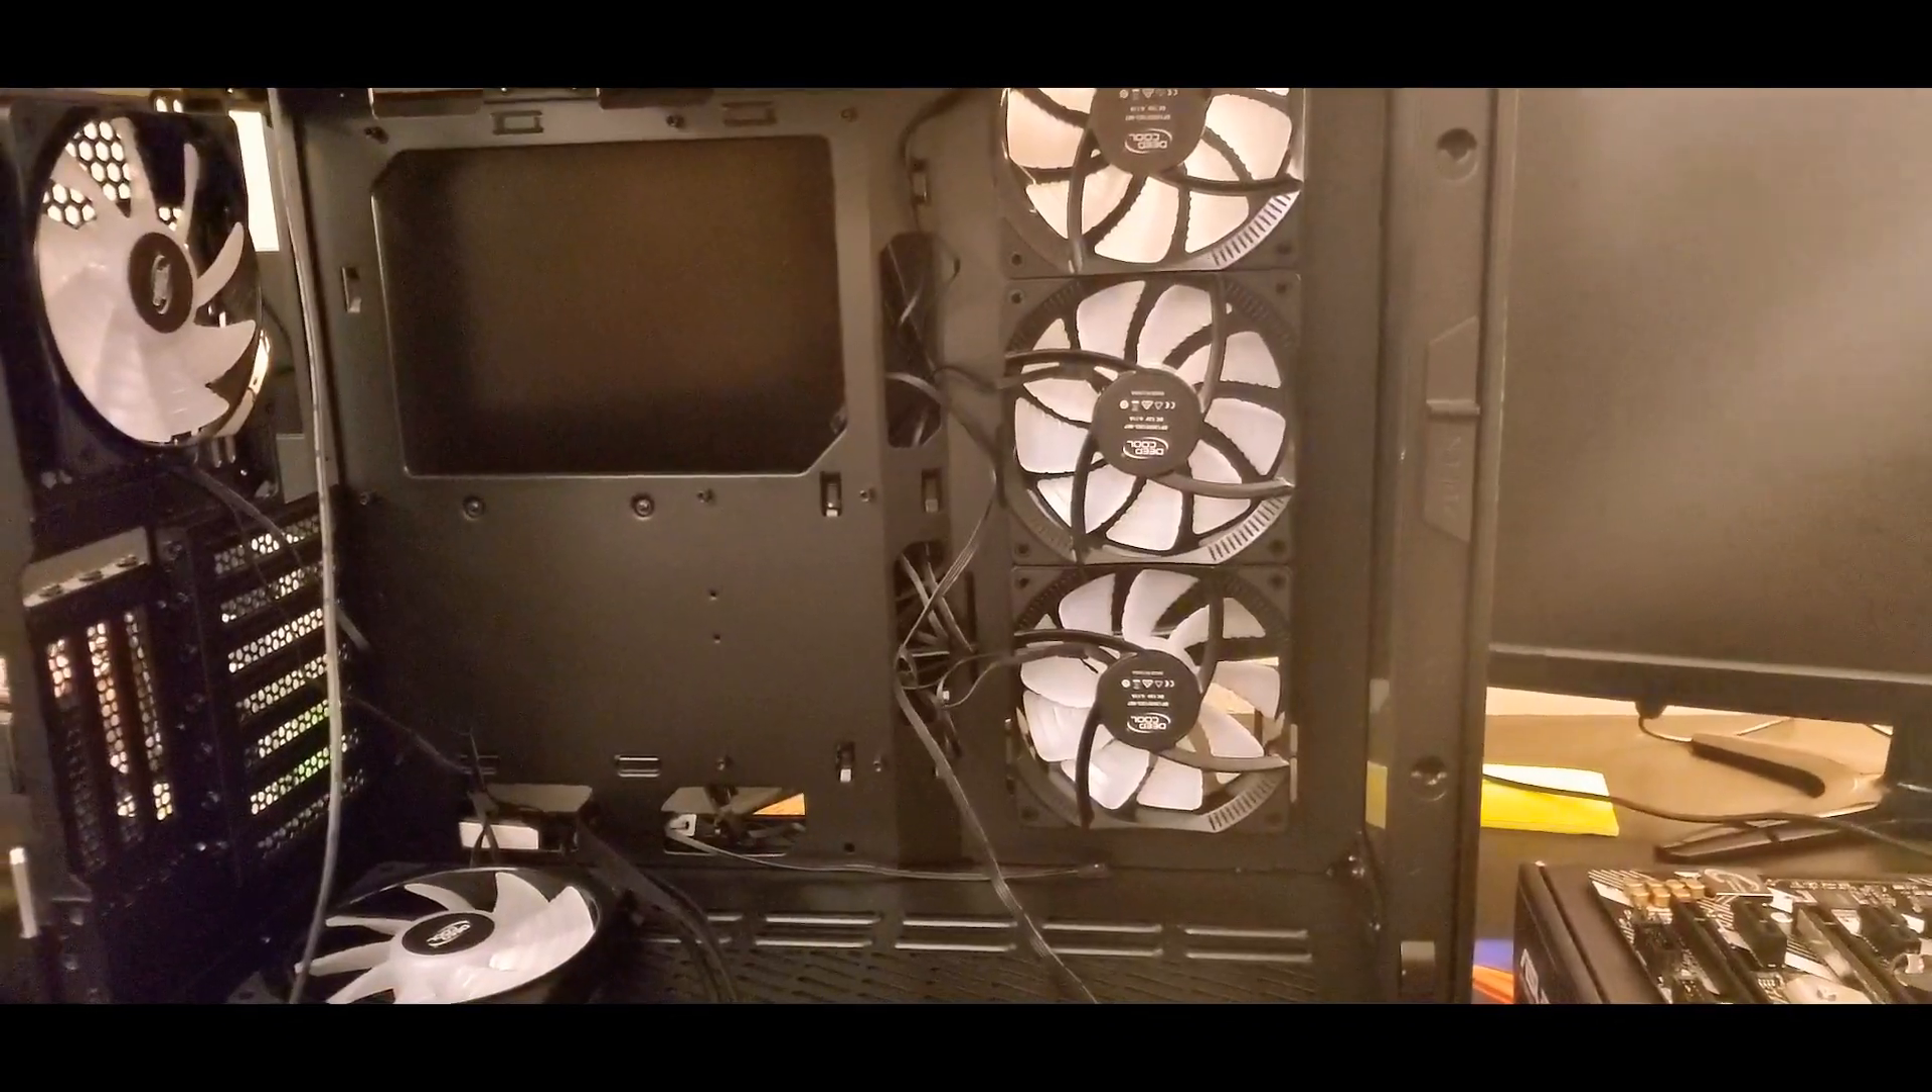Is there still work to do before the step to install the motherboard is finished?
Yes.